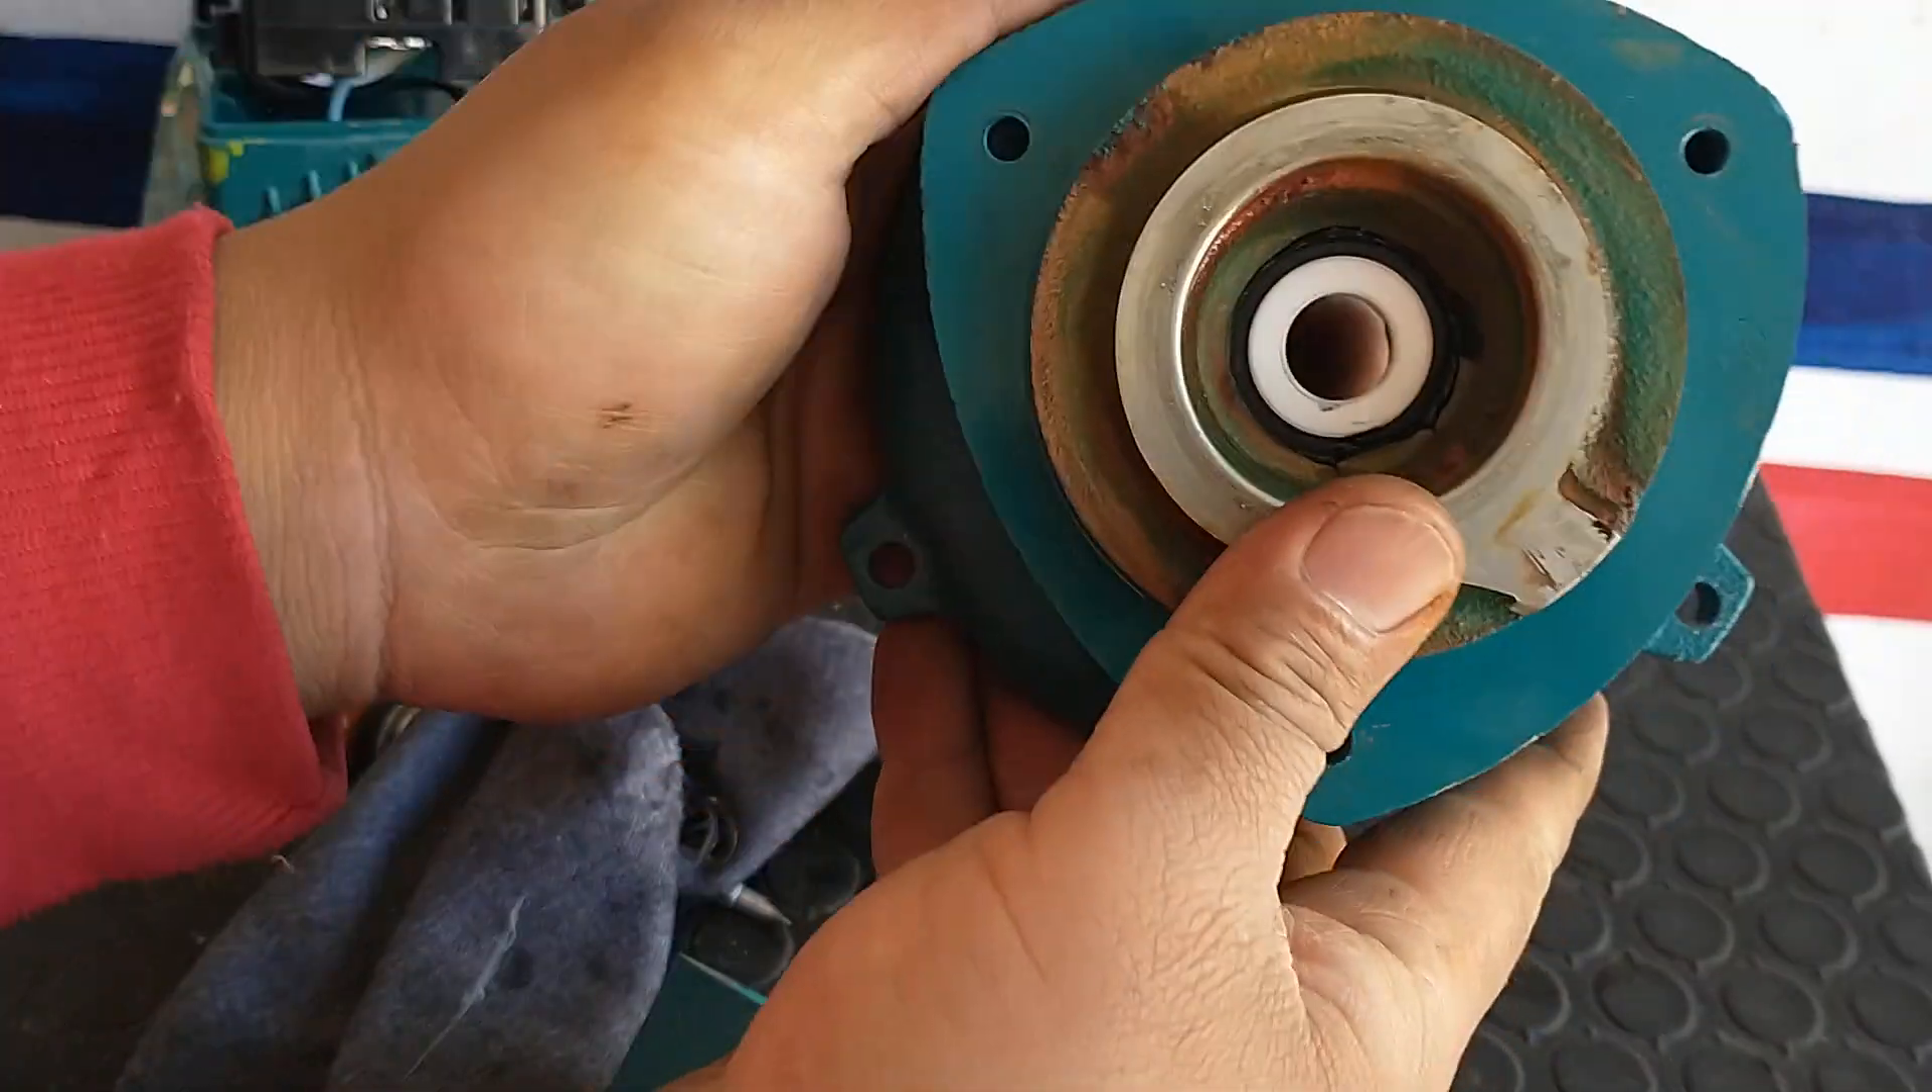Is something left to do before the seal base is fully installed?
No.